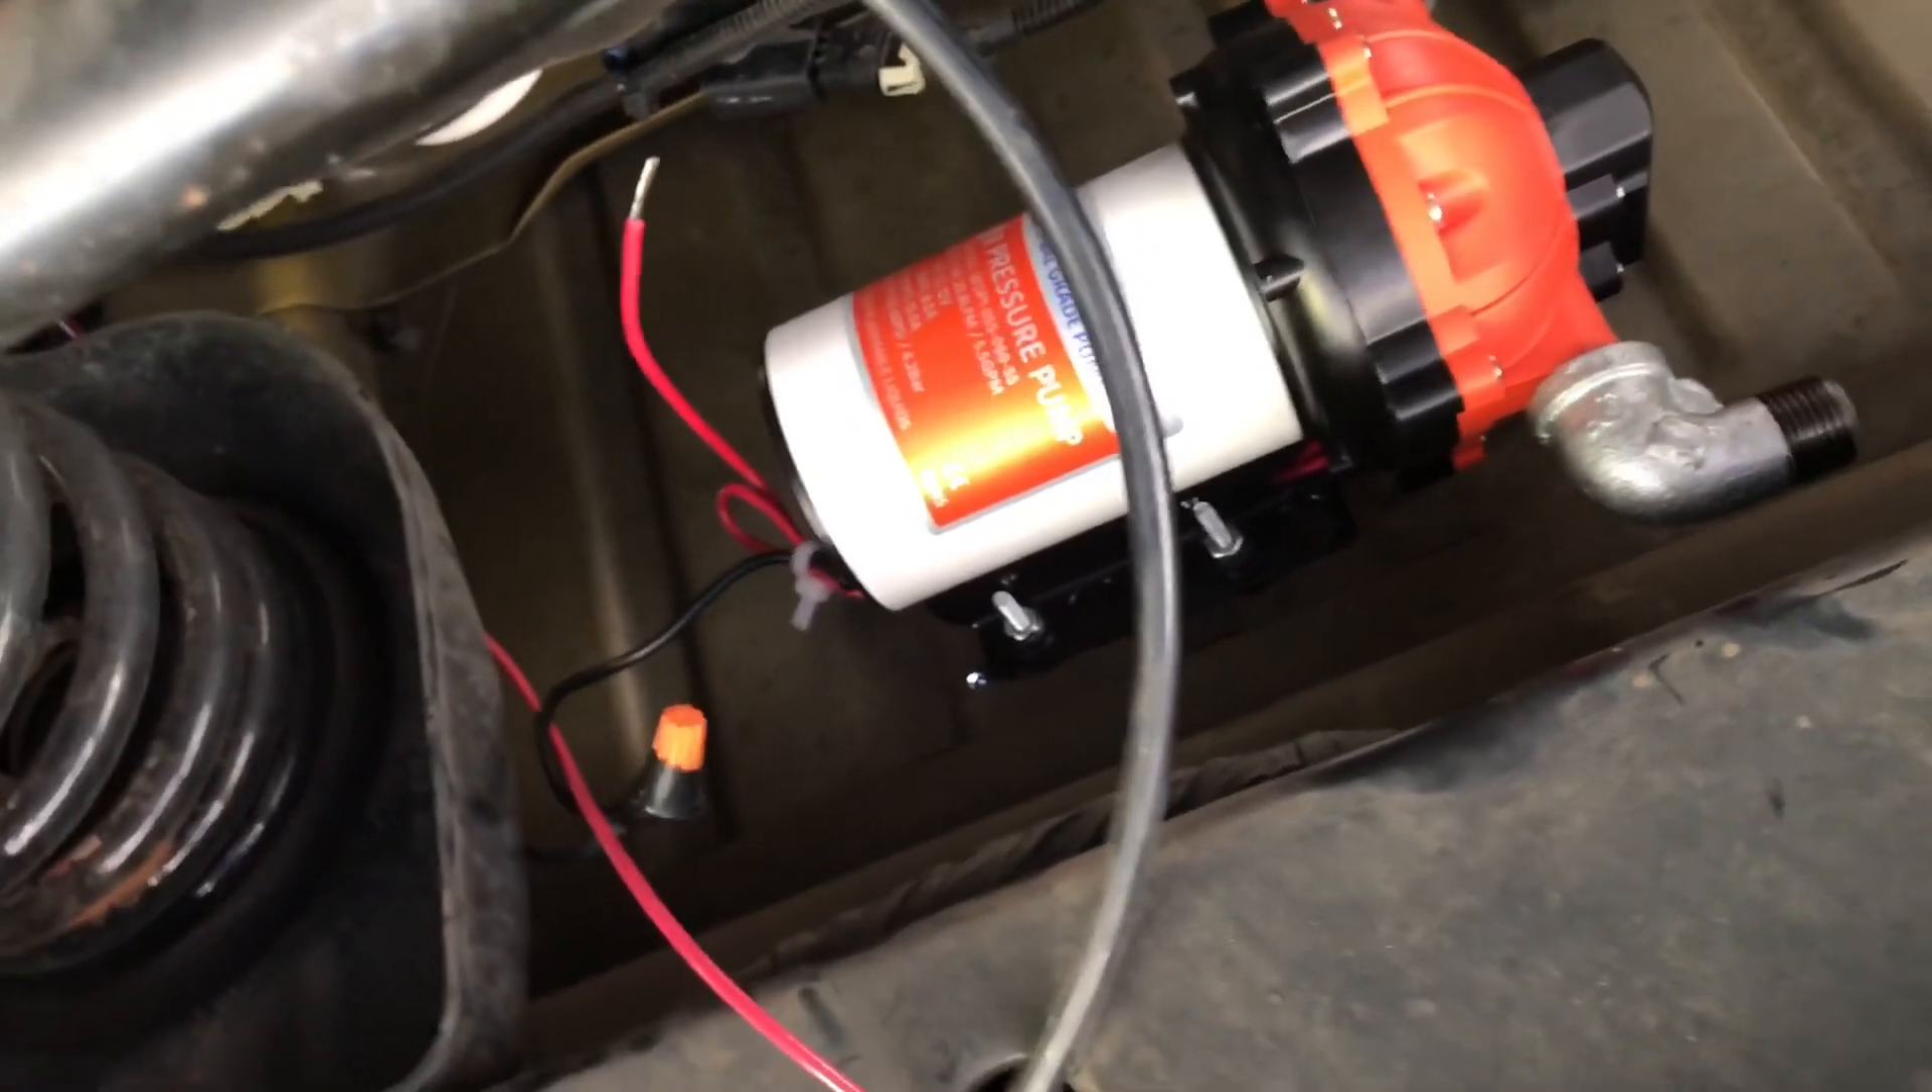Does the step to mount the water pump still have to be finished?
No.